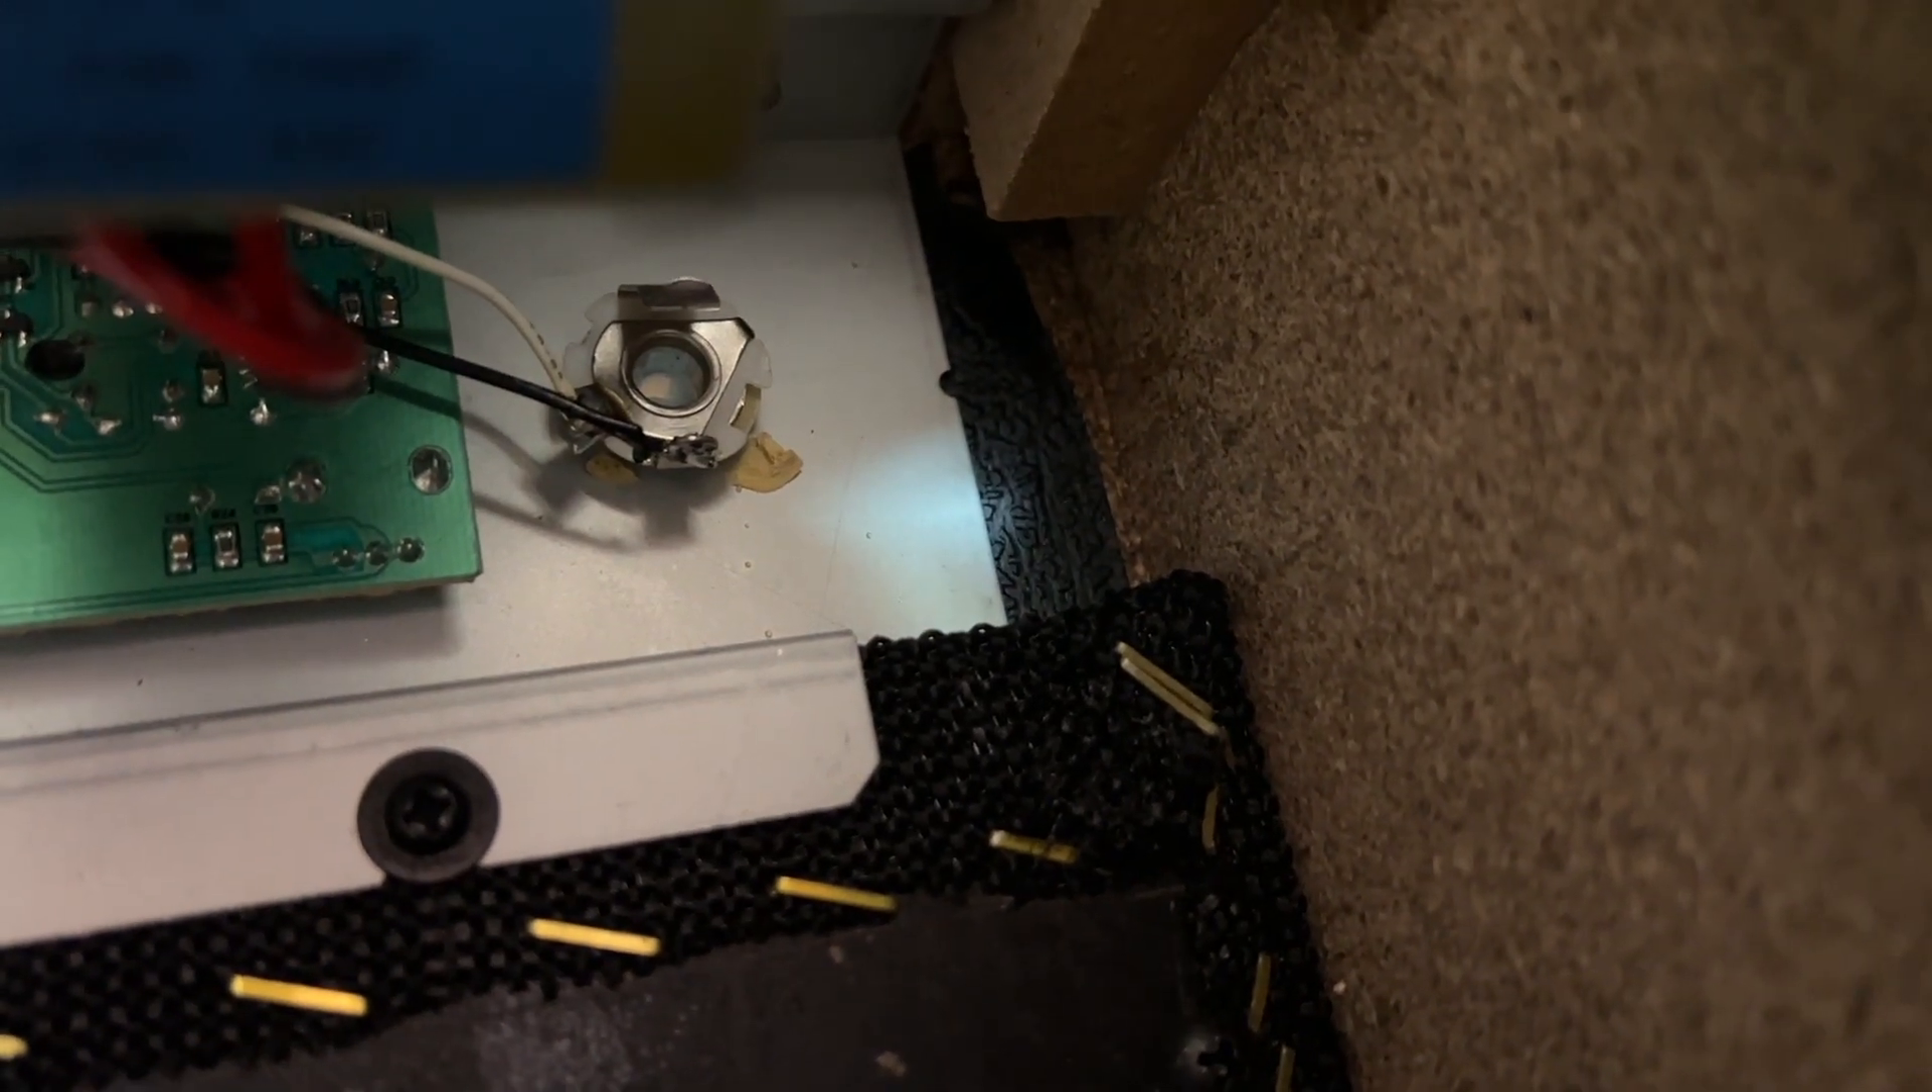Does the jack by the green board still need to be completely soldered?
No.